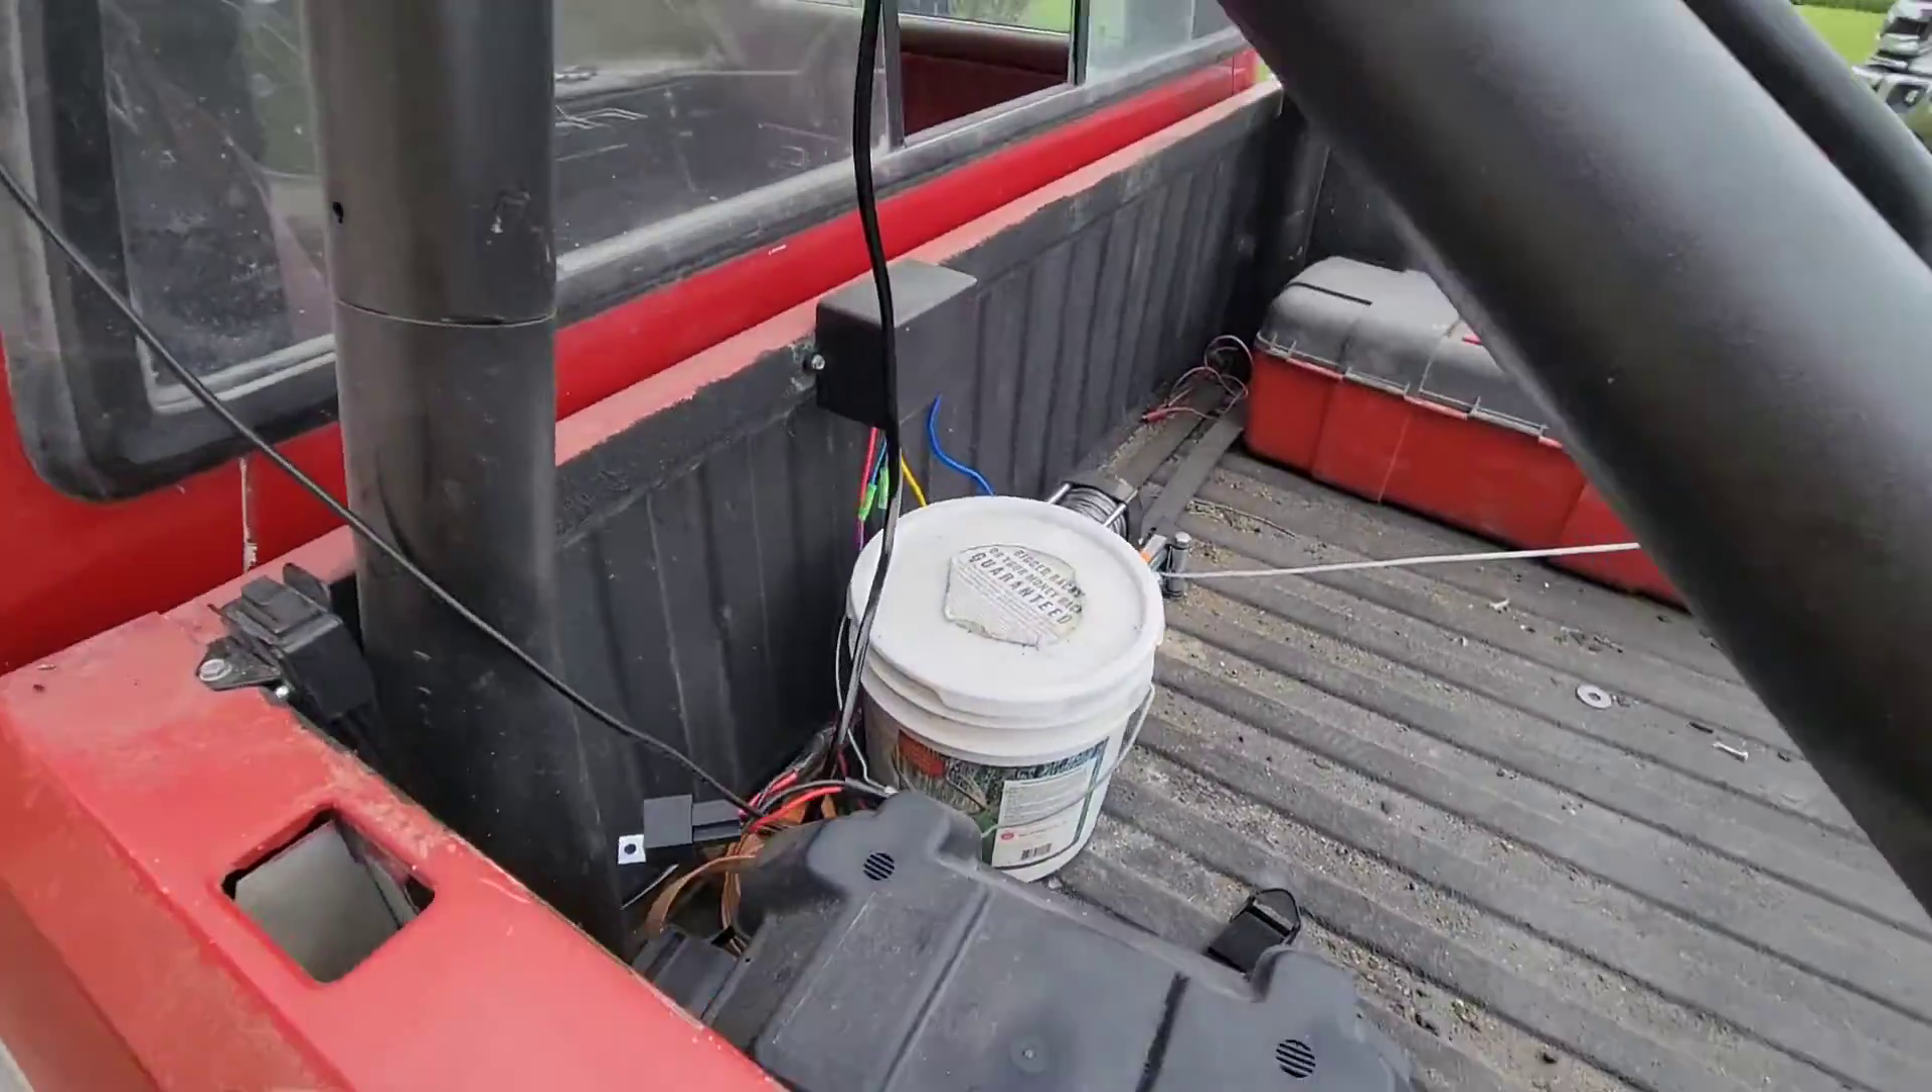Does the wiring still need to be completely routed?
Yes.